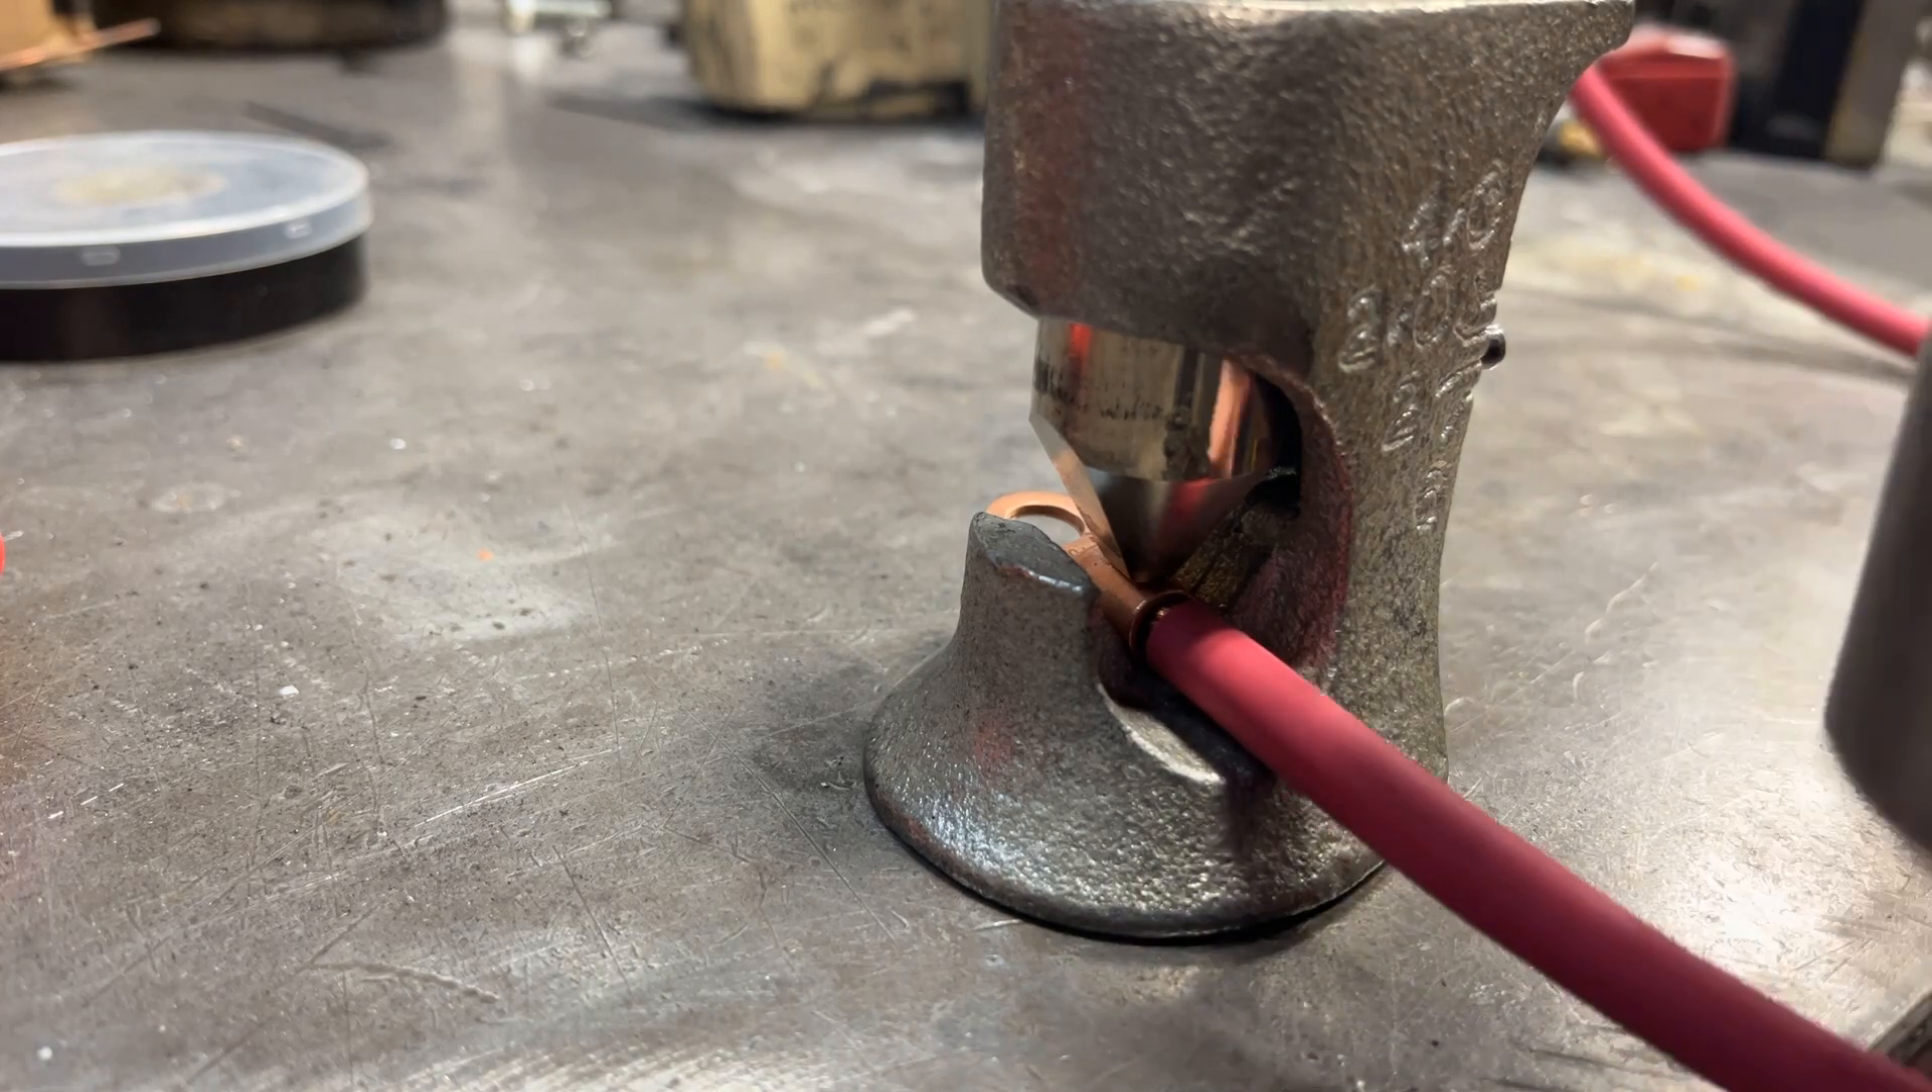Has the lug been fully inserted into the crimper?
Yes.